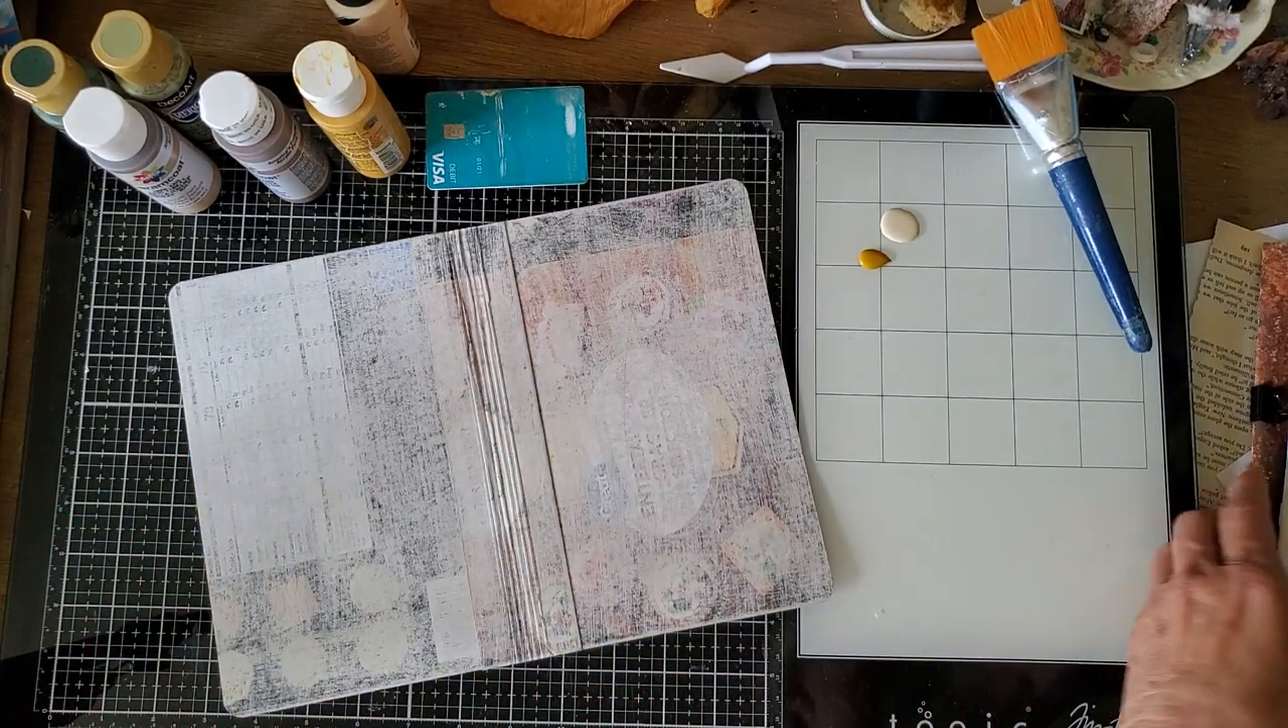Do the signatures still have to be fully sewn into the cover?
Yes.